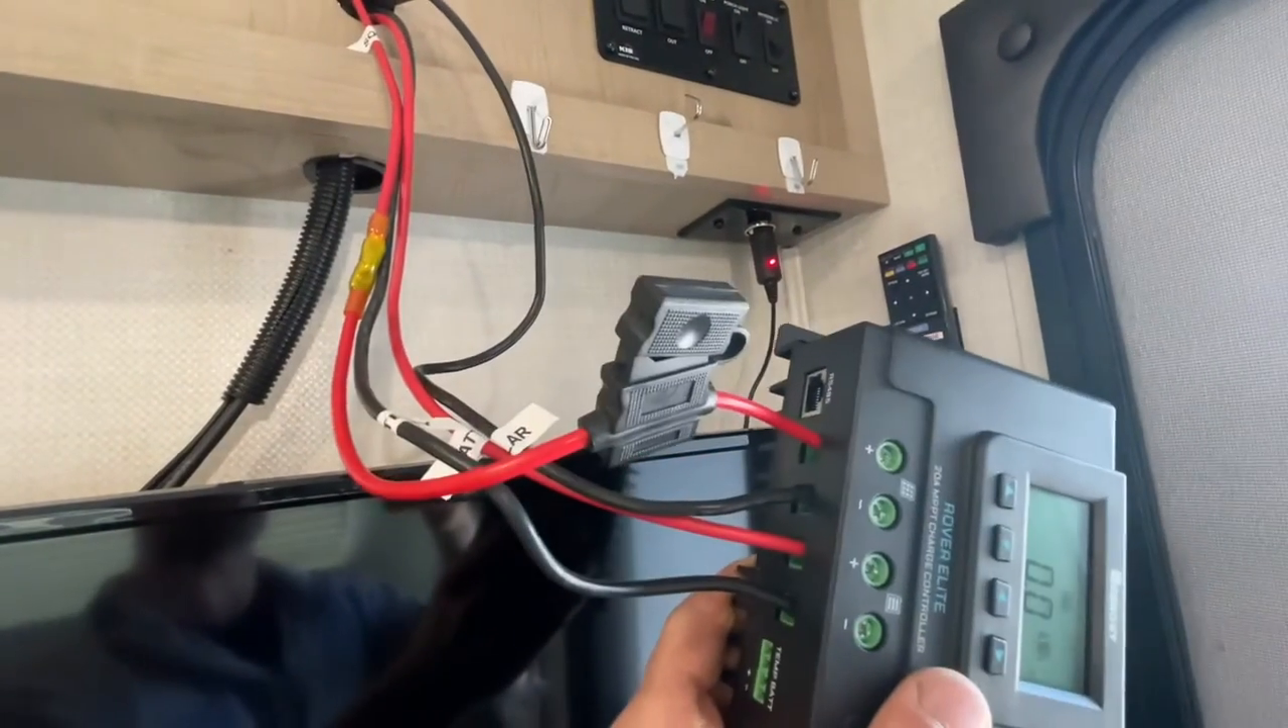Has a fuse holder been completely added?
Yes.